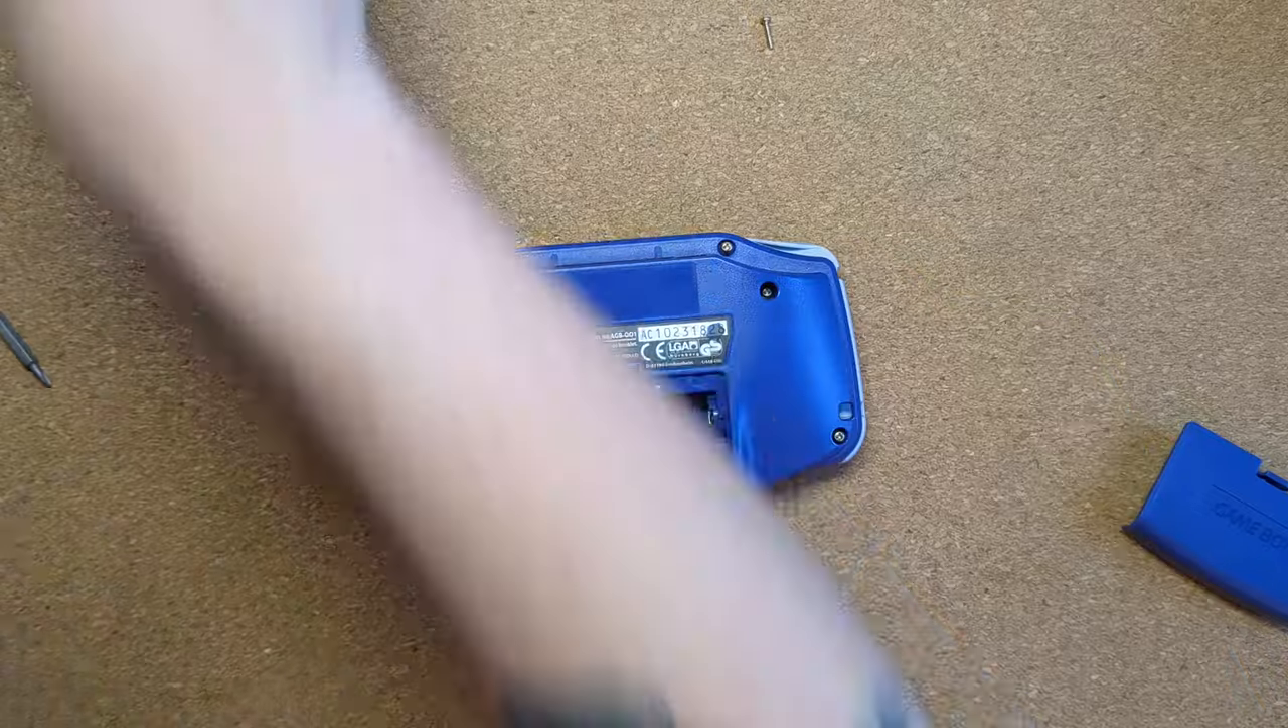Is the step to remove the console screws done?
No.